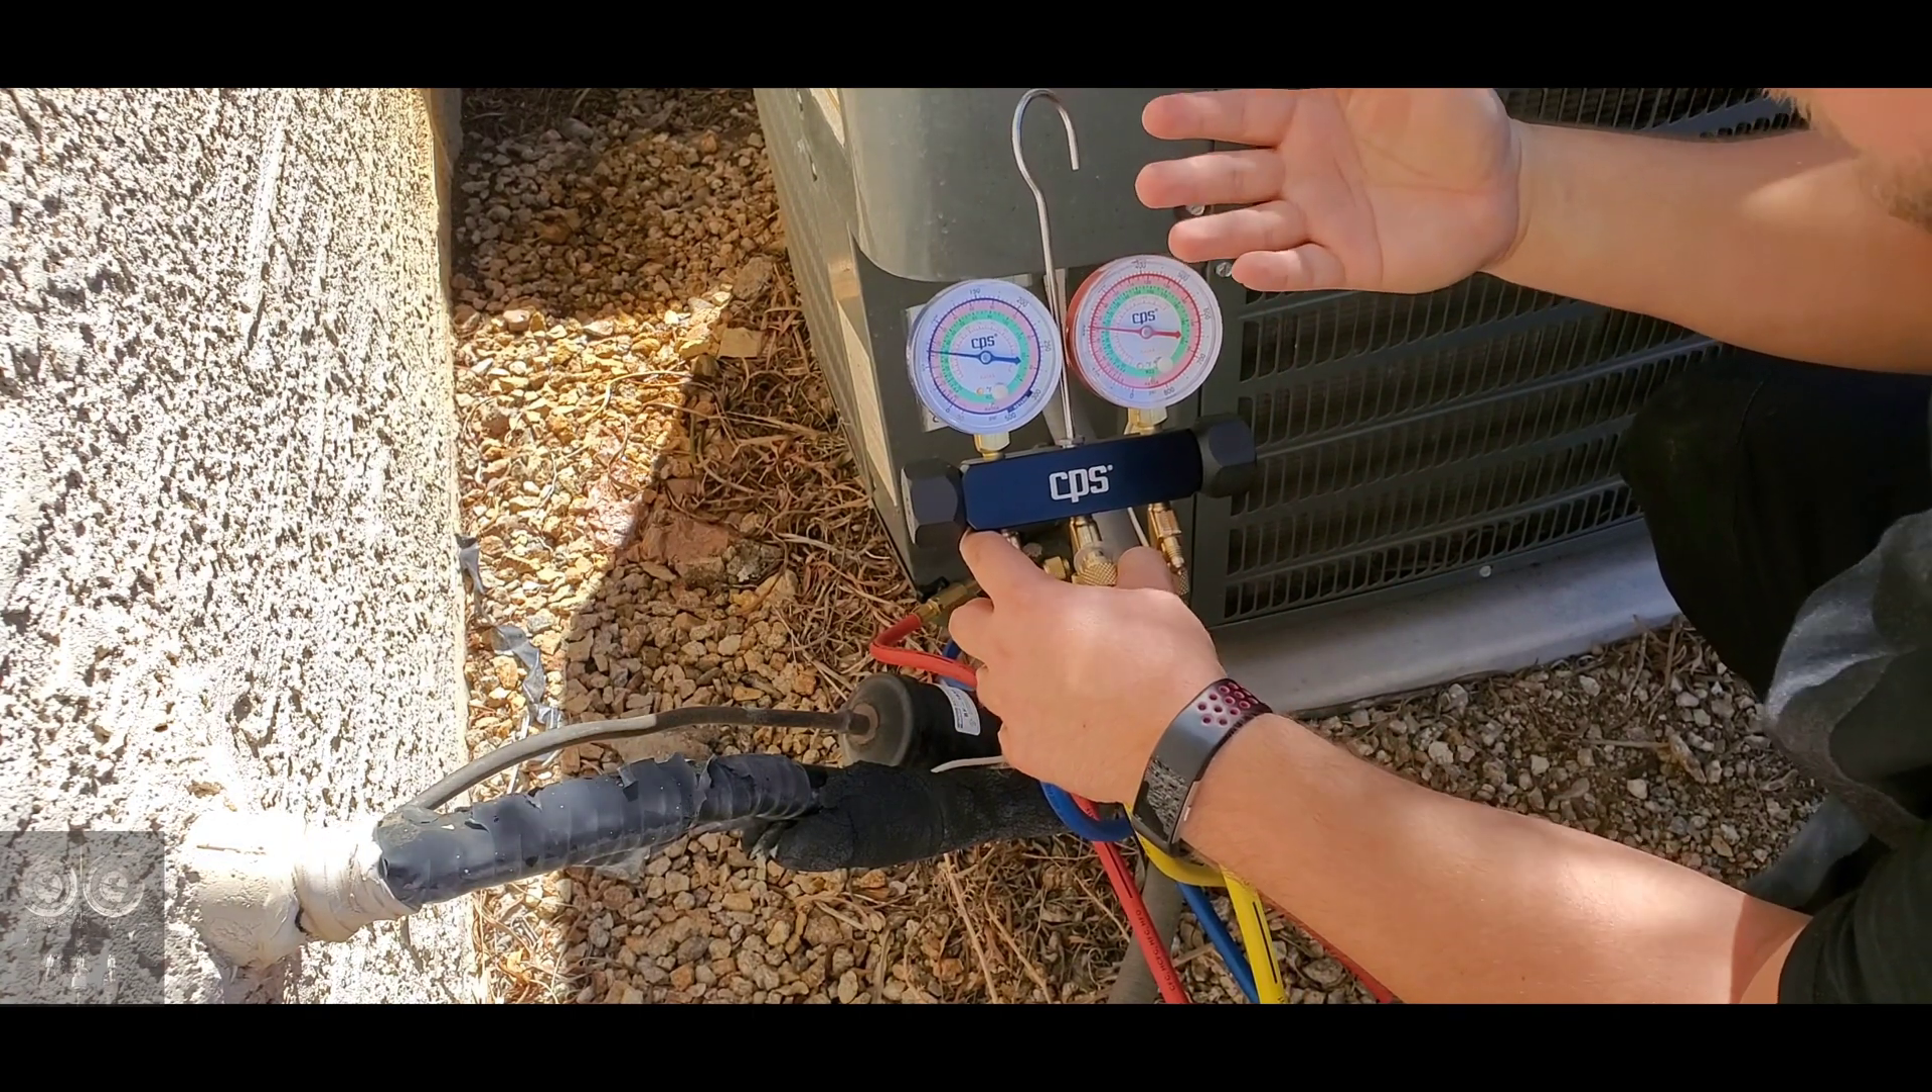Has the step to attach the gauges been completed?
Yes.